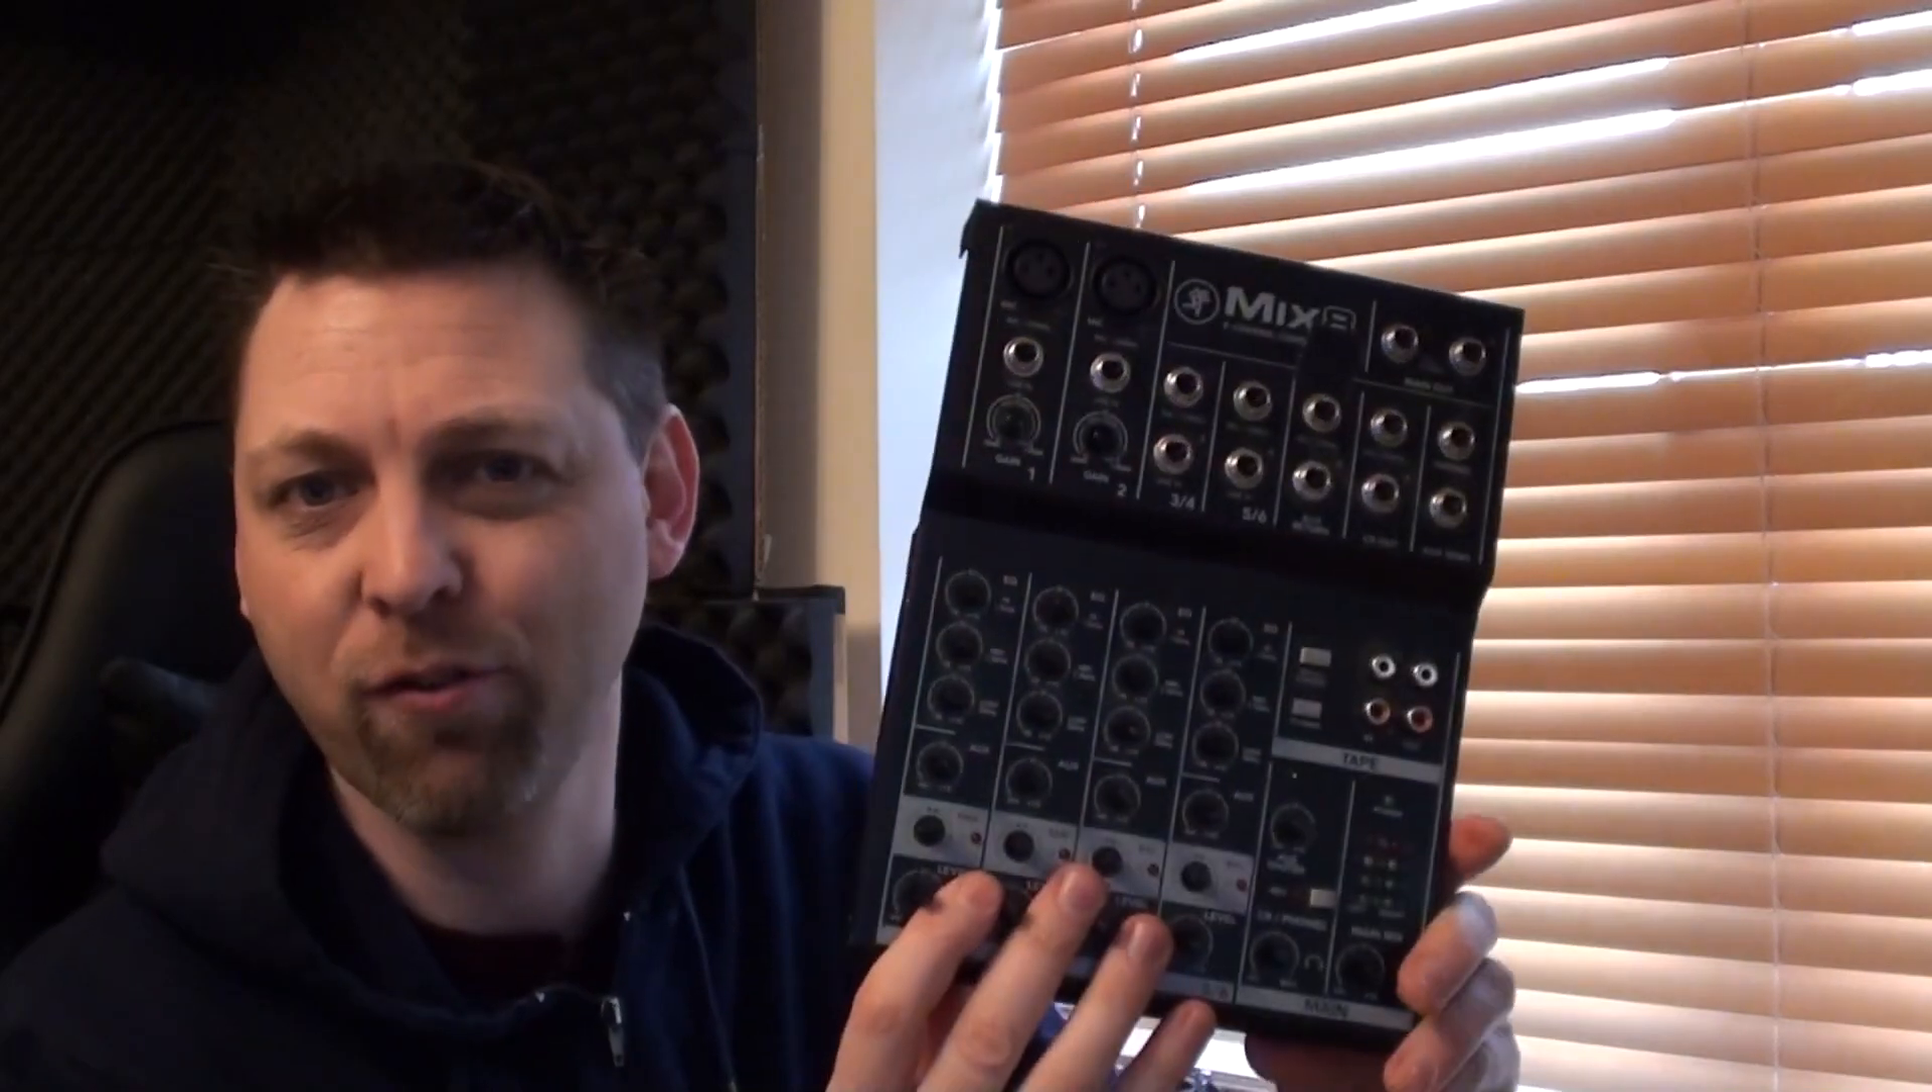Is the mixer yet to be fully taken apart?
Yes.